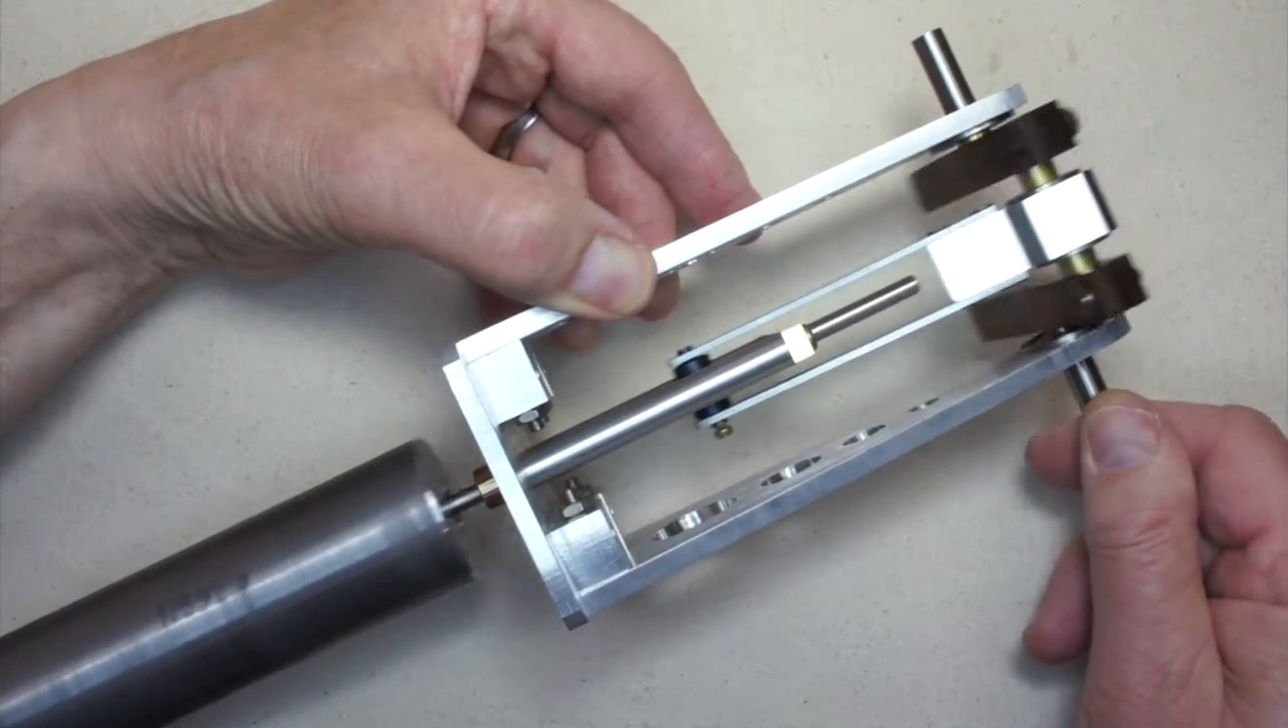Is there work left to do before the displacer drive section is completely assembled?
No.